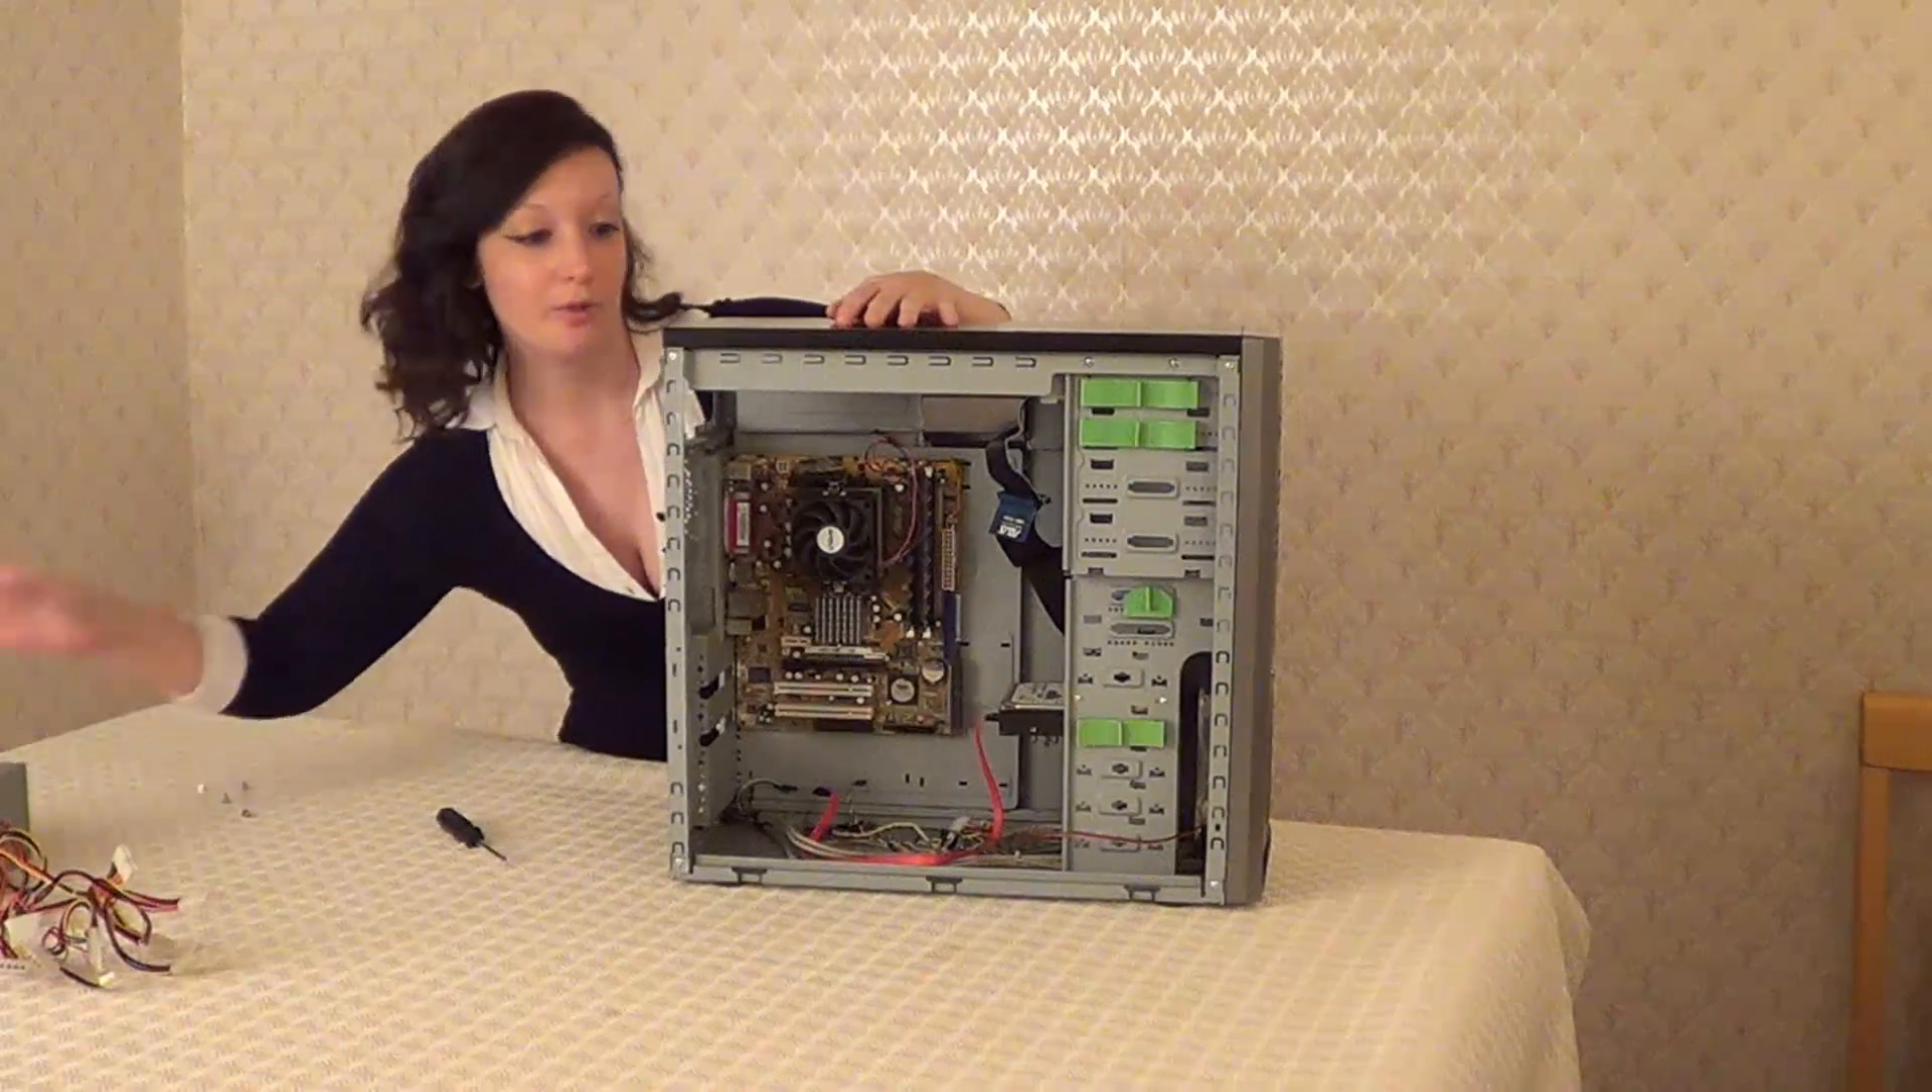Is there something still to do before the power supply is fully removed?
No.